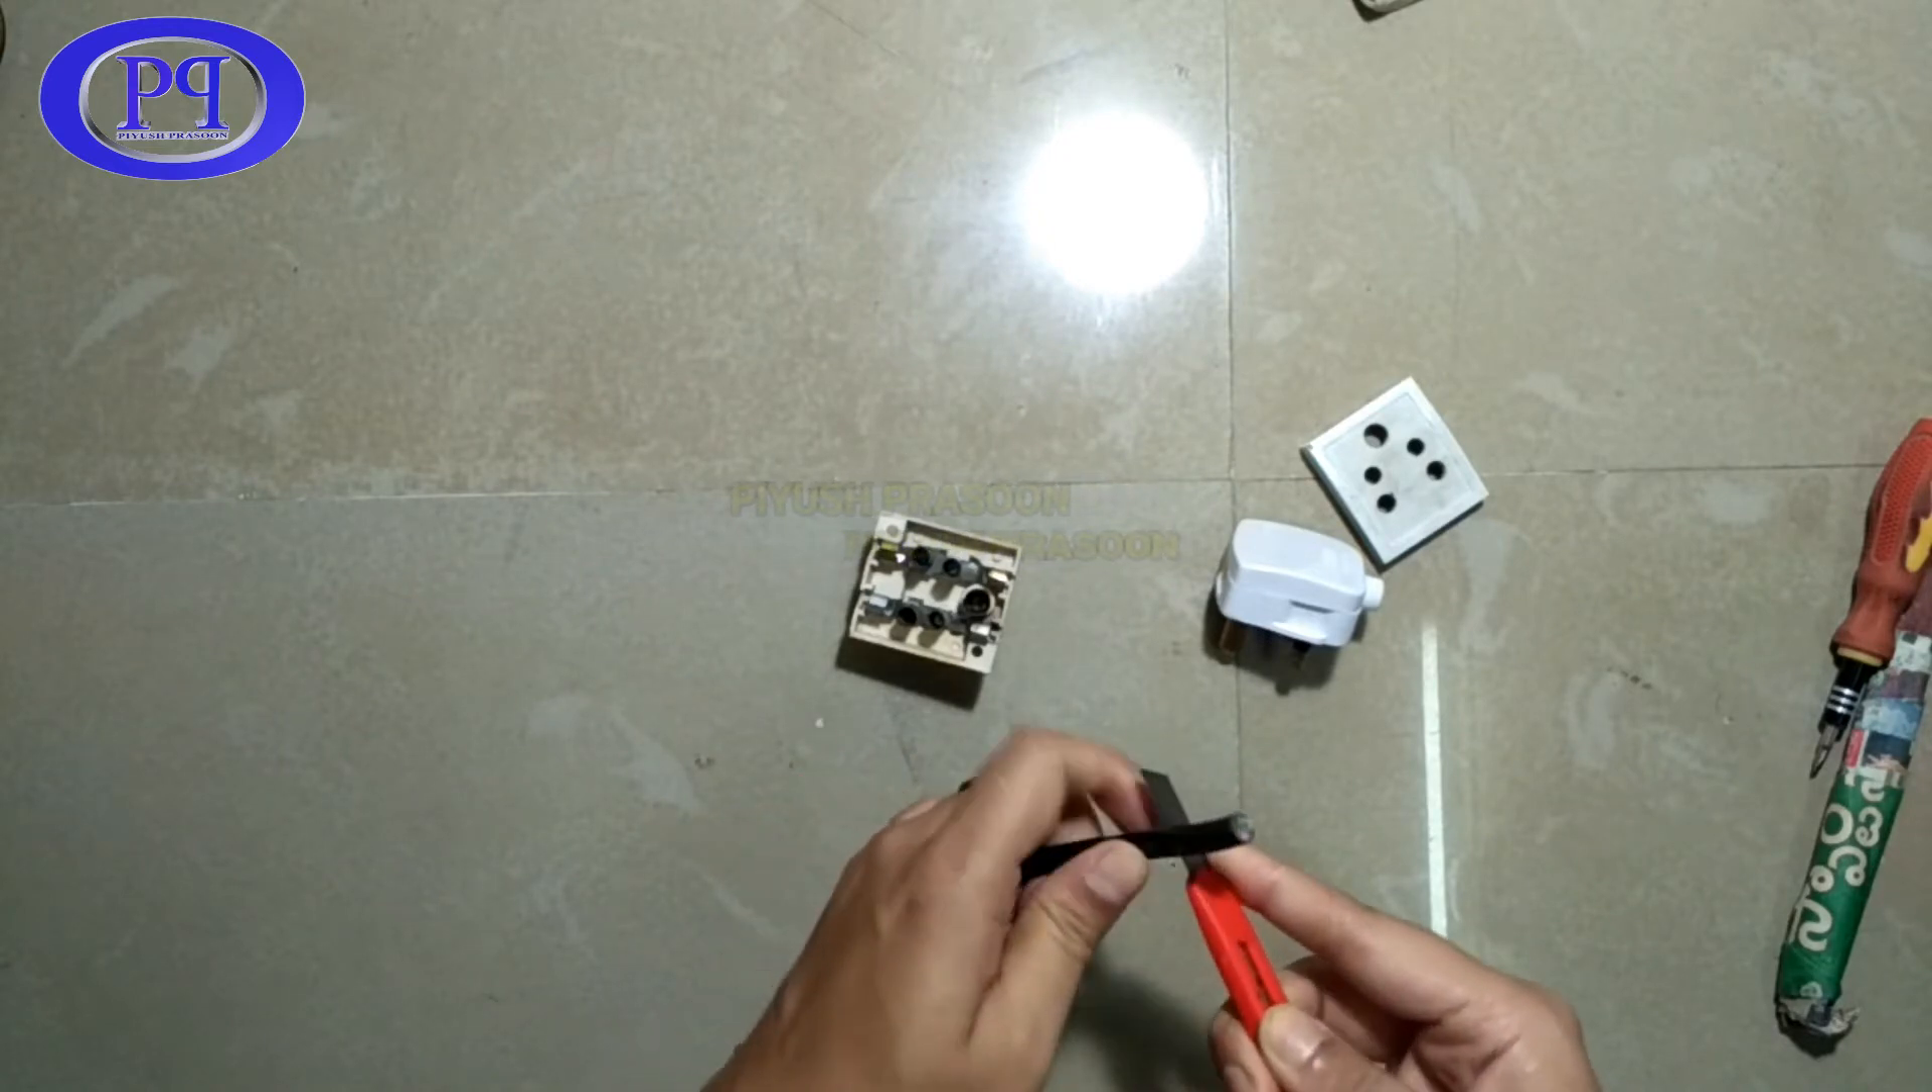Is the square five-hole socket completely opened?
Yes.